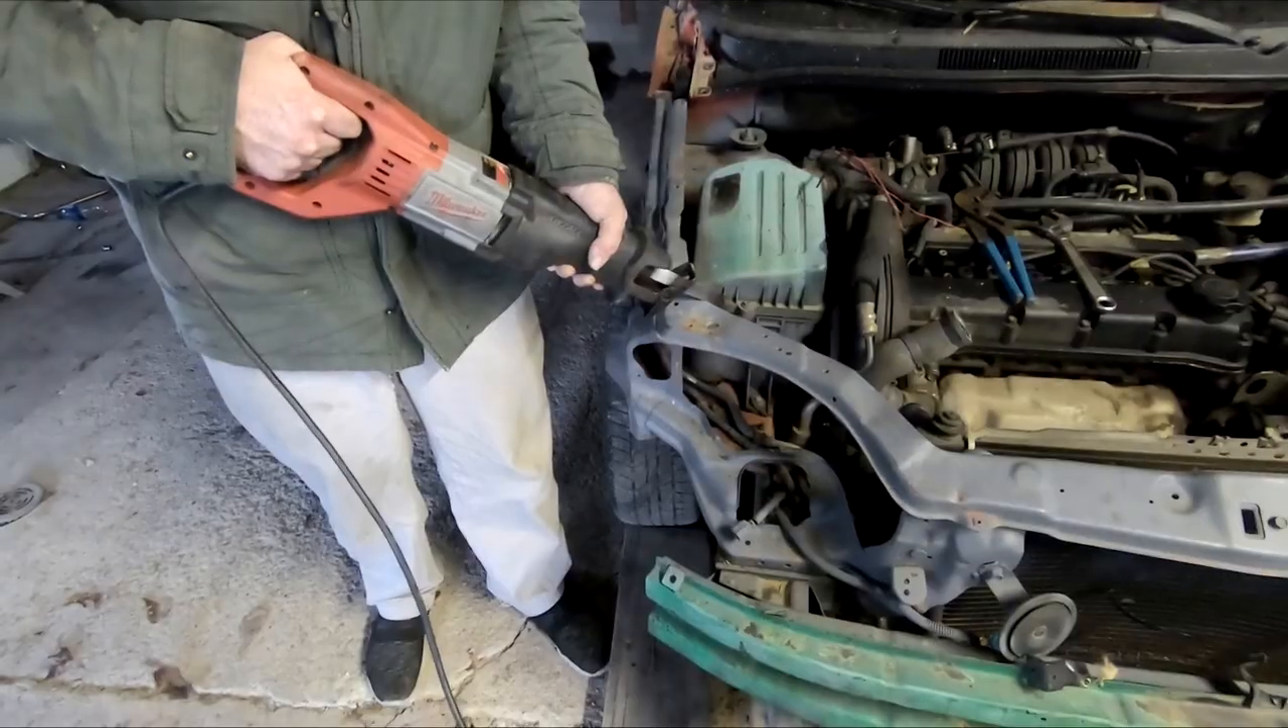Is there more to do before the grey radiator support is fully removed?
Yes.